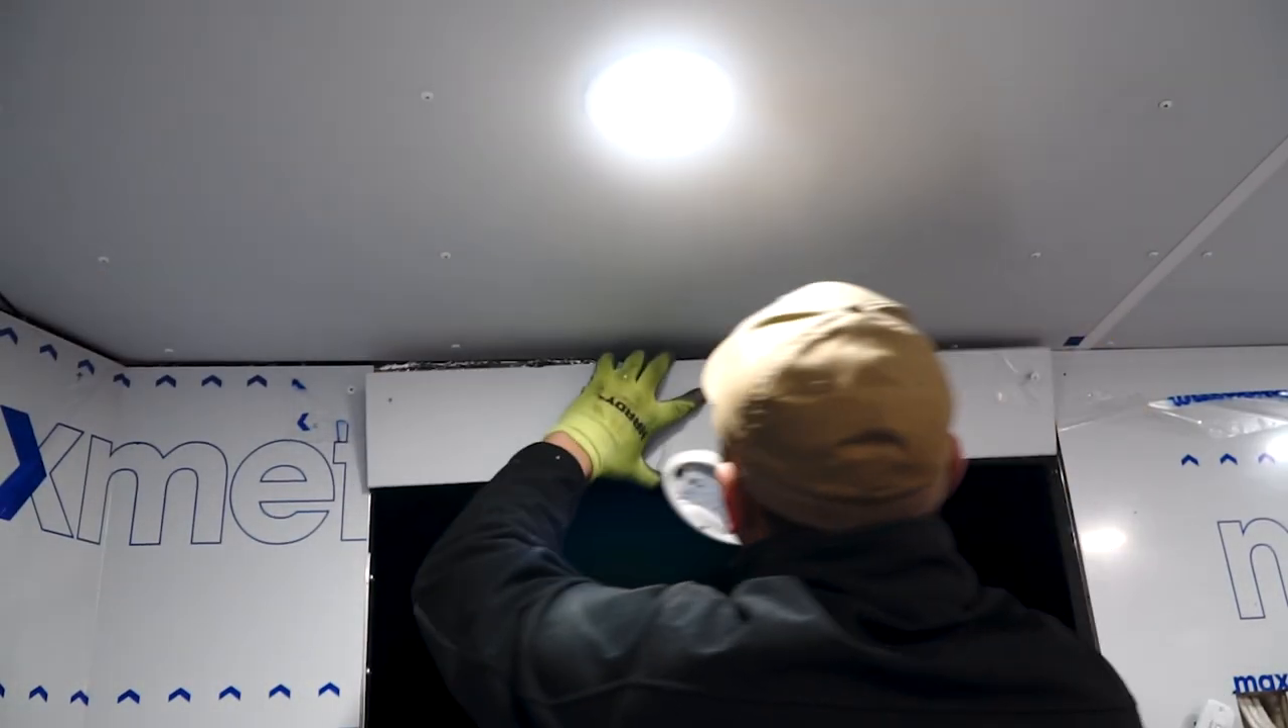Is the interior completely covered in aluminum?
No.